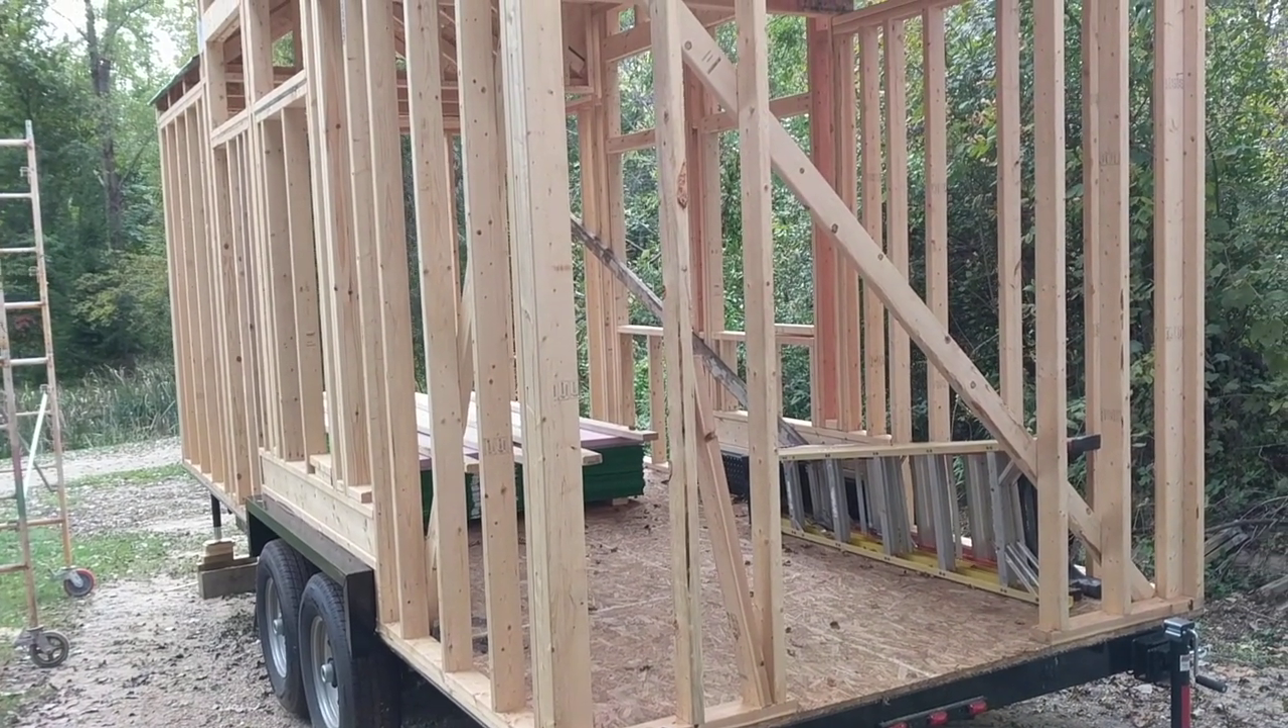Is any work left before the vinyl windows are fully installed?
Yes.